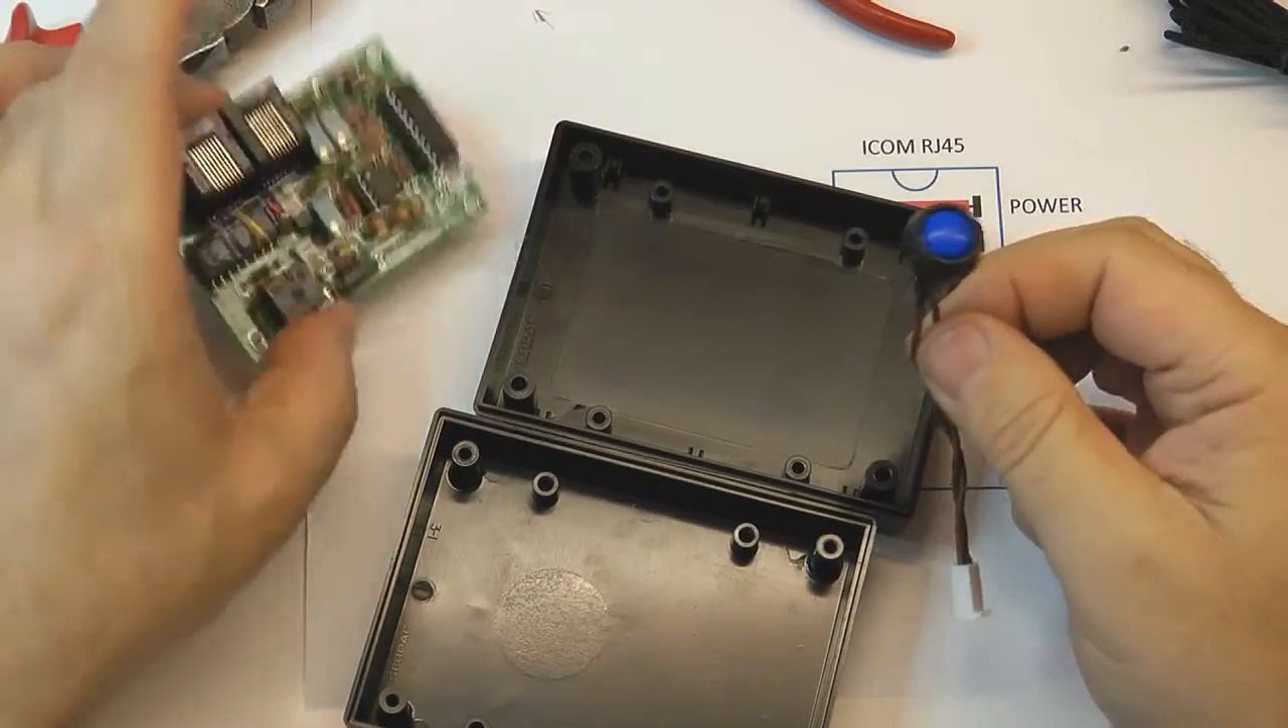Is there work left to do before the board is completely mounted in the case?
Yes.